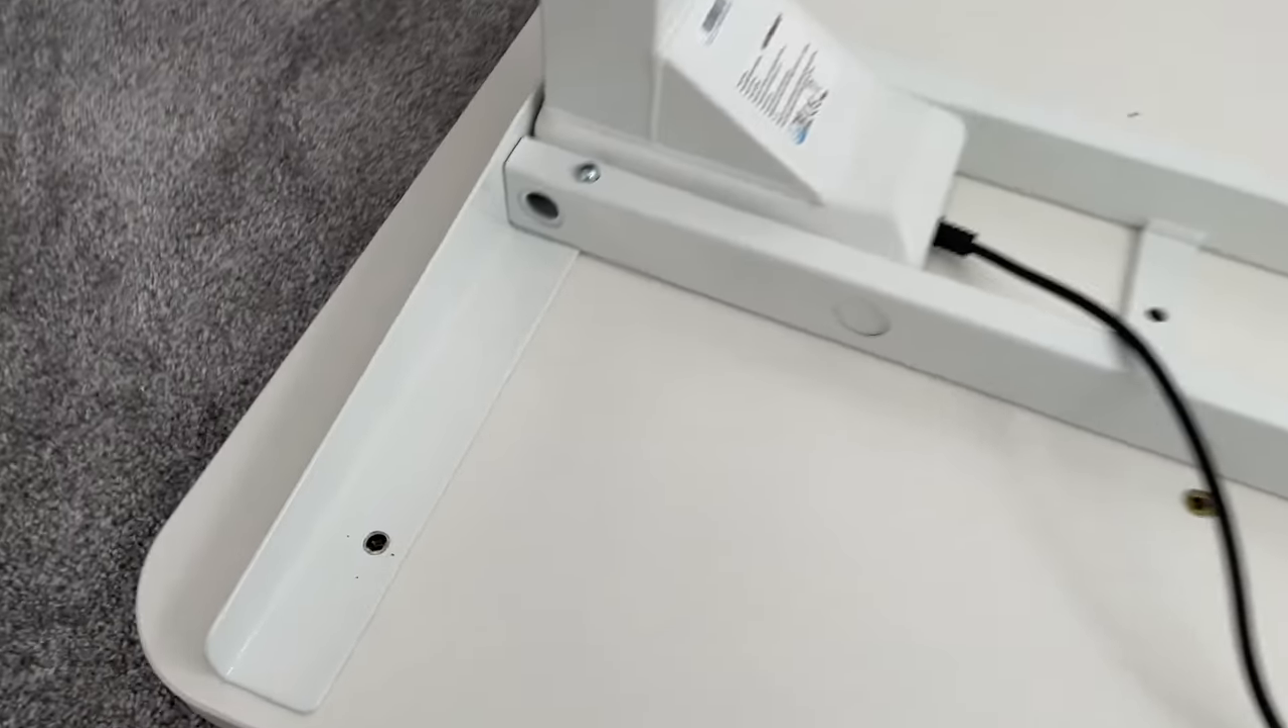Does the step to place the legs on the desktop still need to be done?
No.